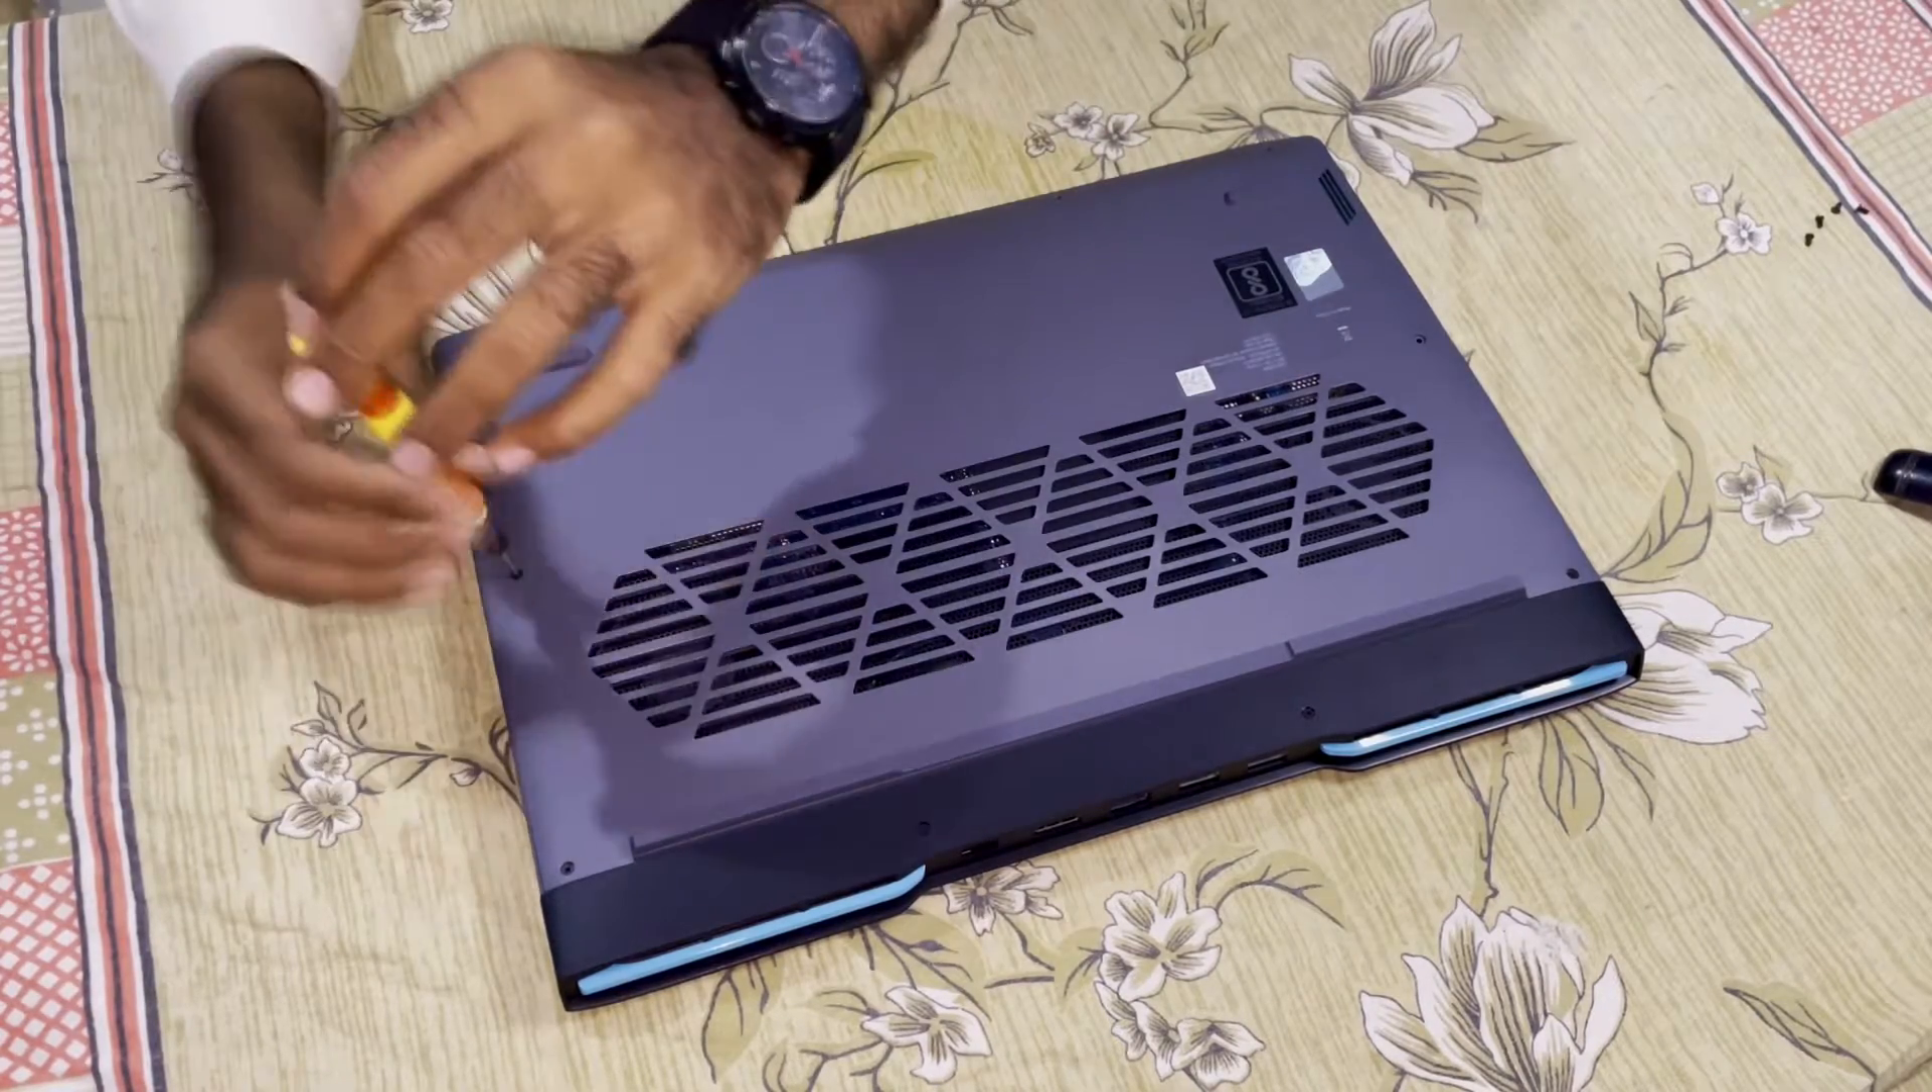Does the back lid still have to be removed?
Yes.